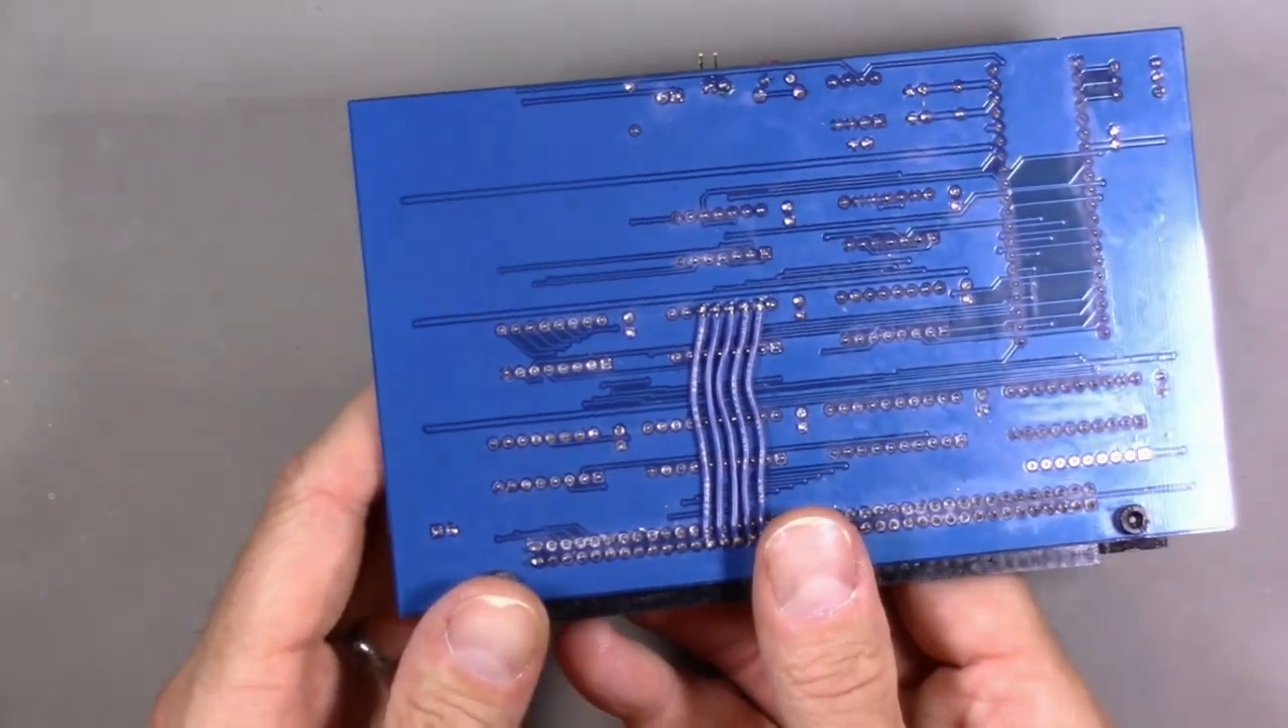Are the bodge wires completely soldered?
Yes.